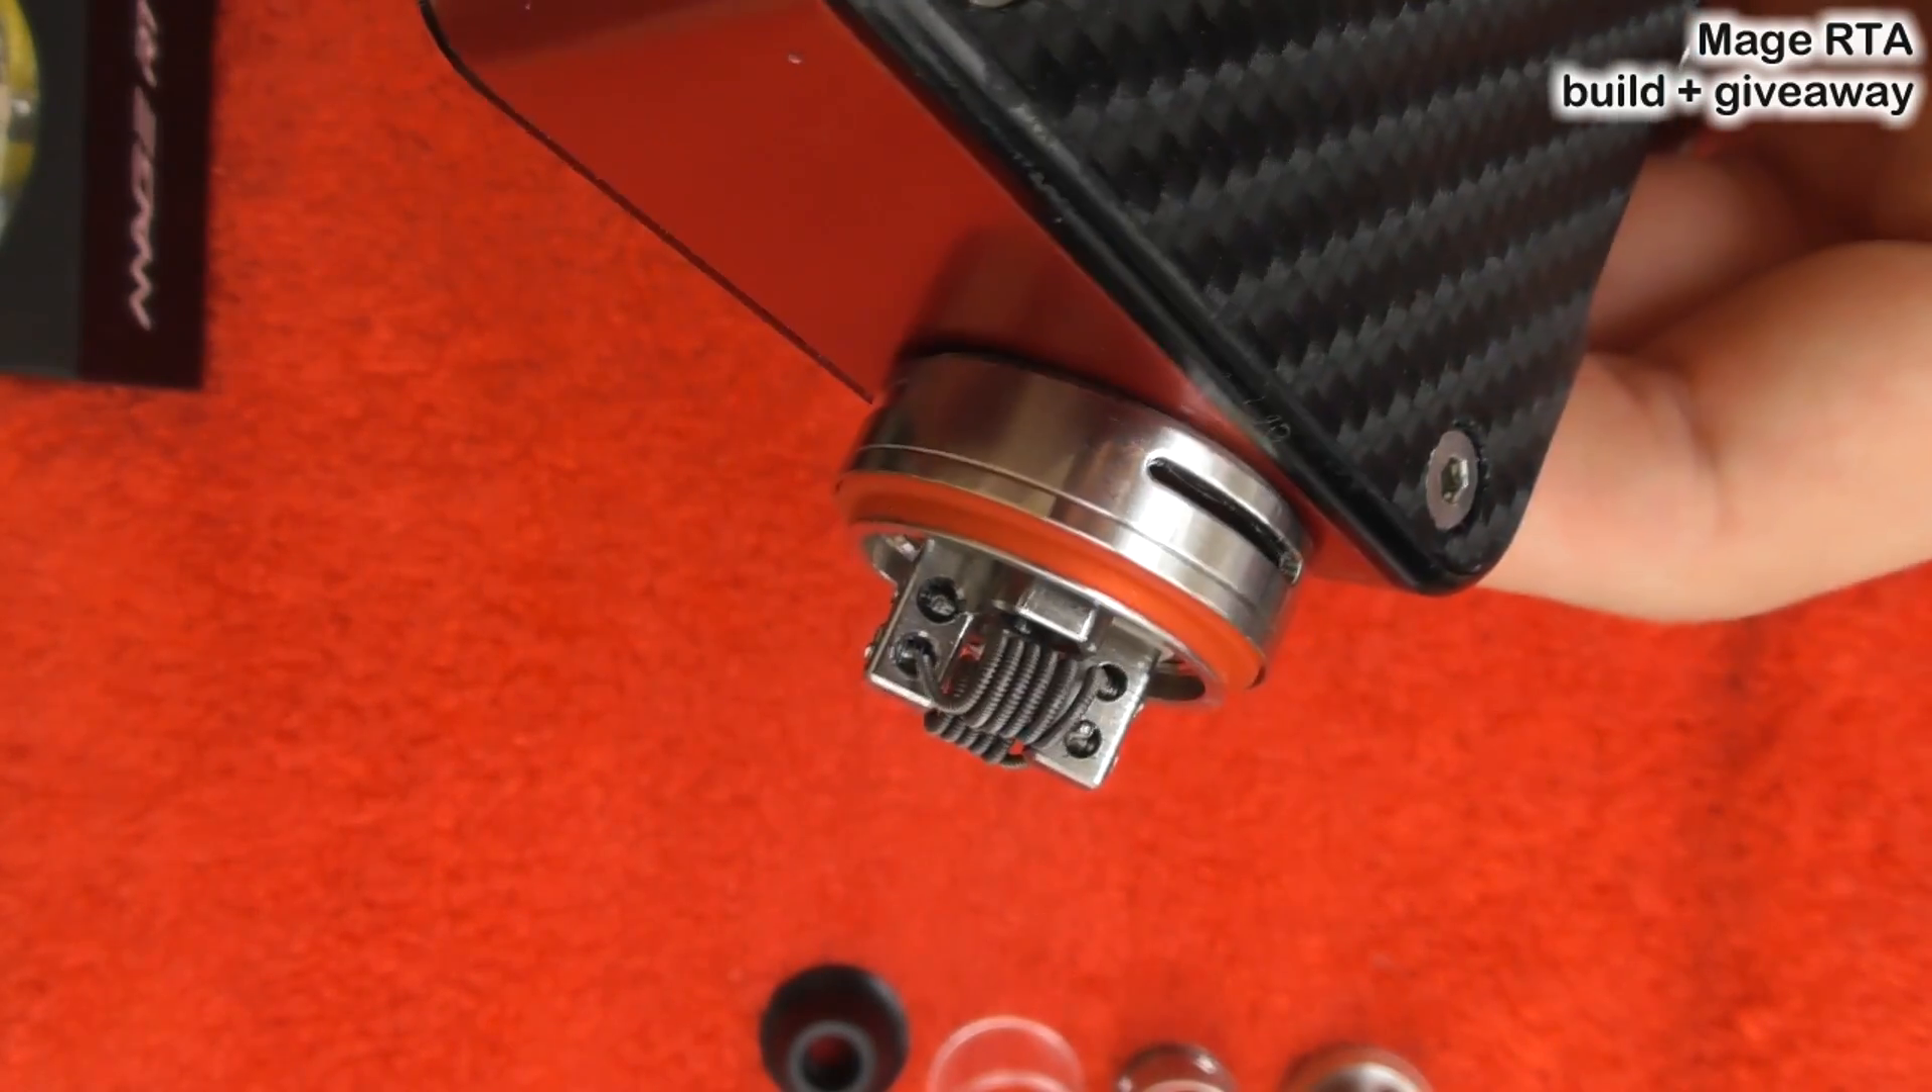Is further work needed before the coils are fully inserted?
No.